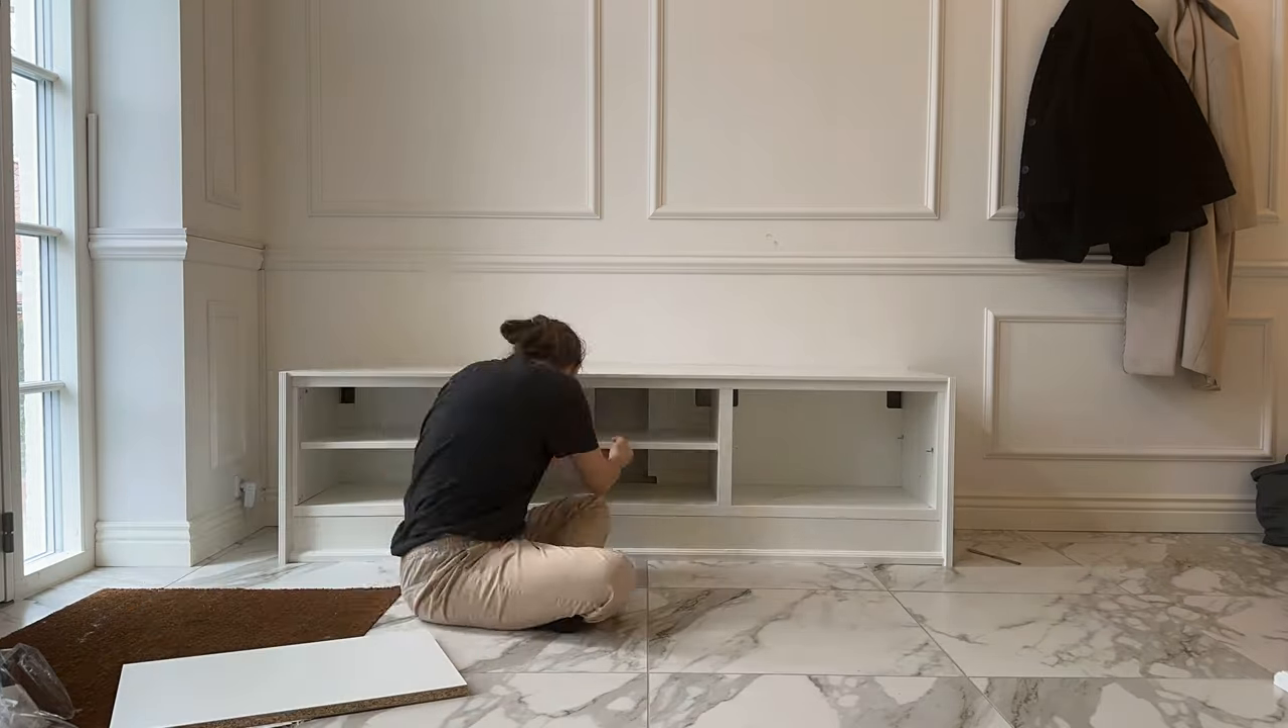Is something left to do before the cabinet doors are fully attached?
Yes.